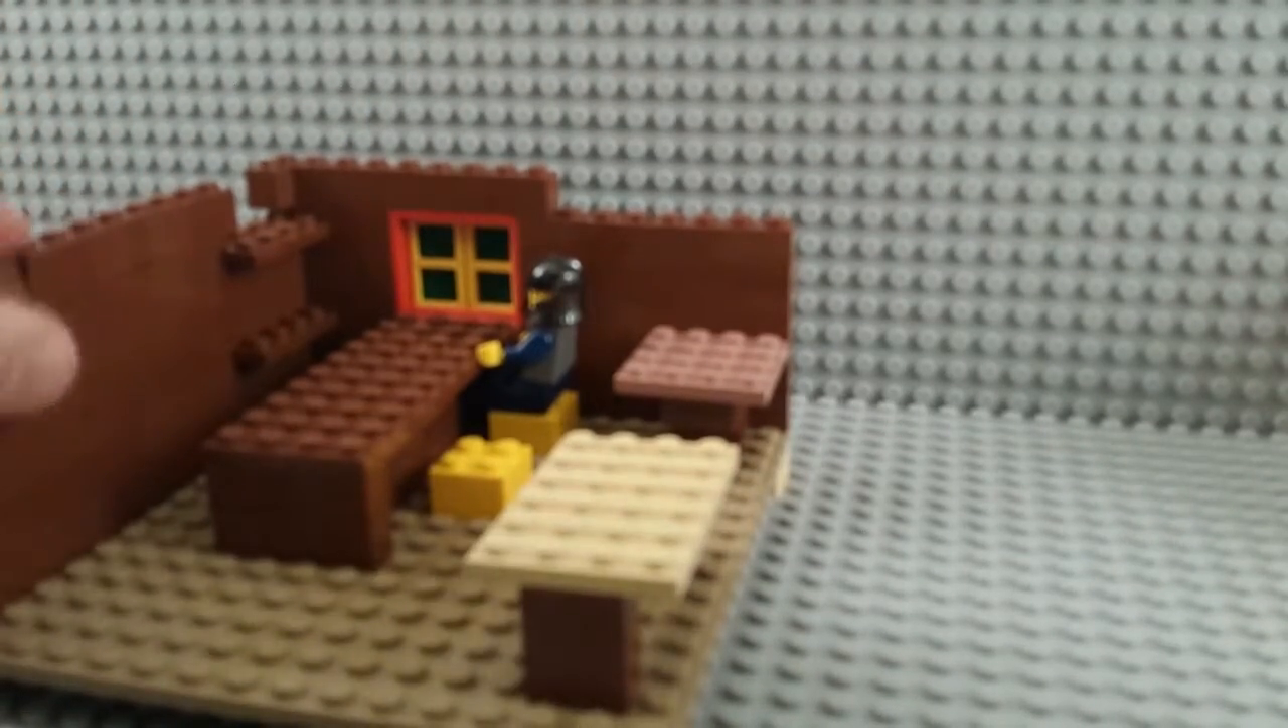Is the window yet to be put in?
No.